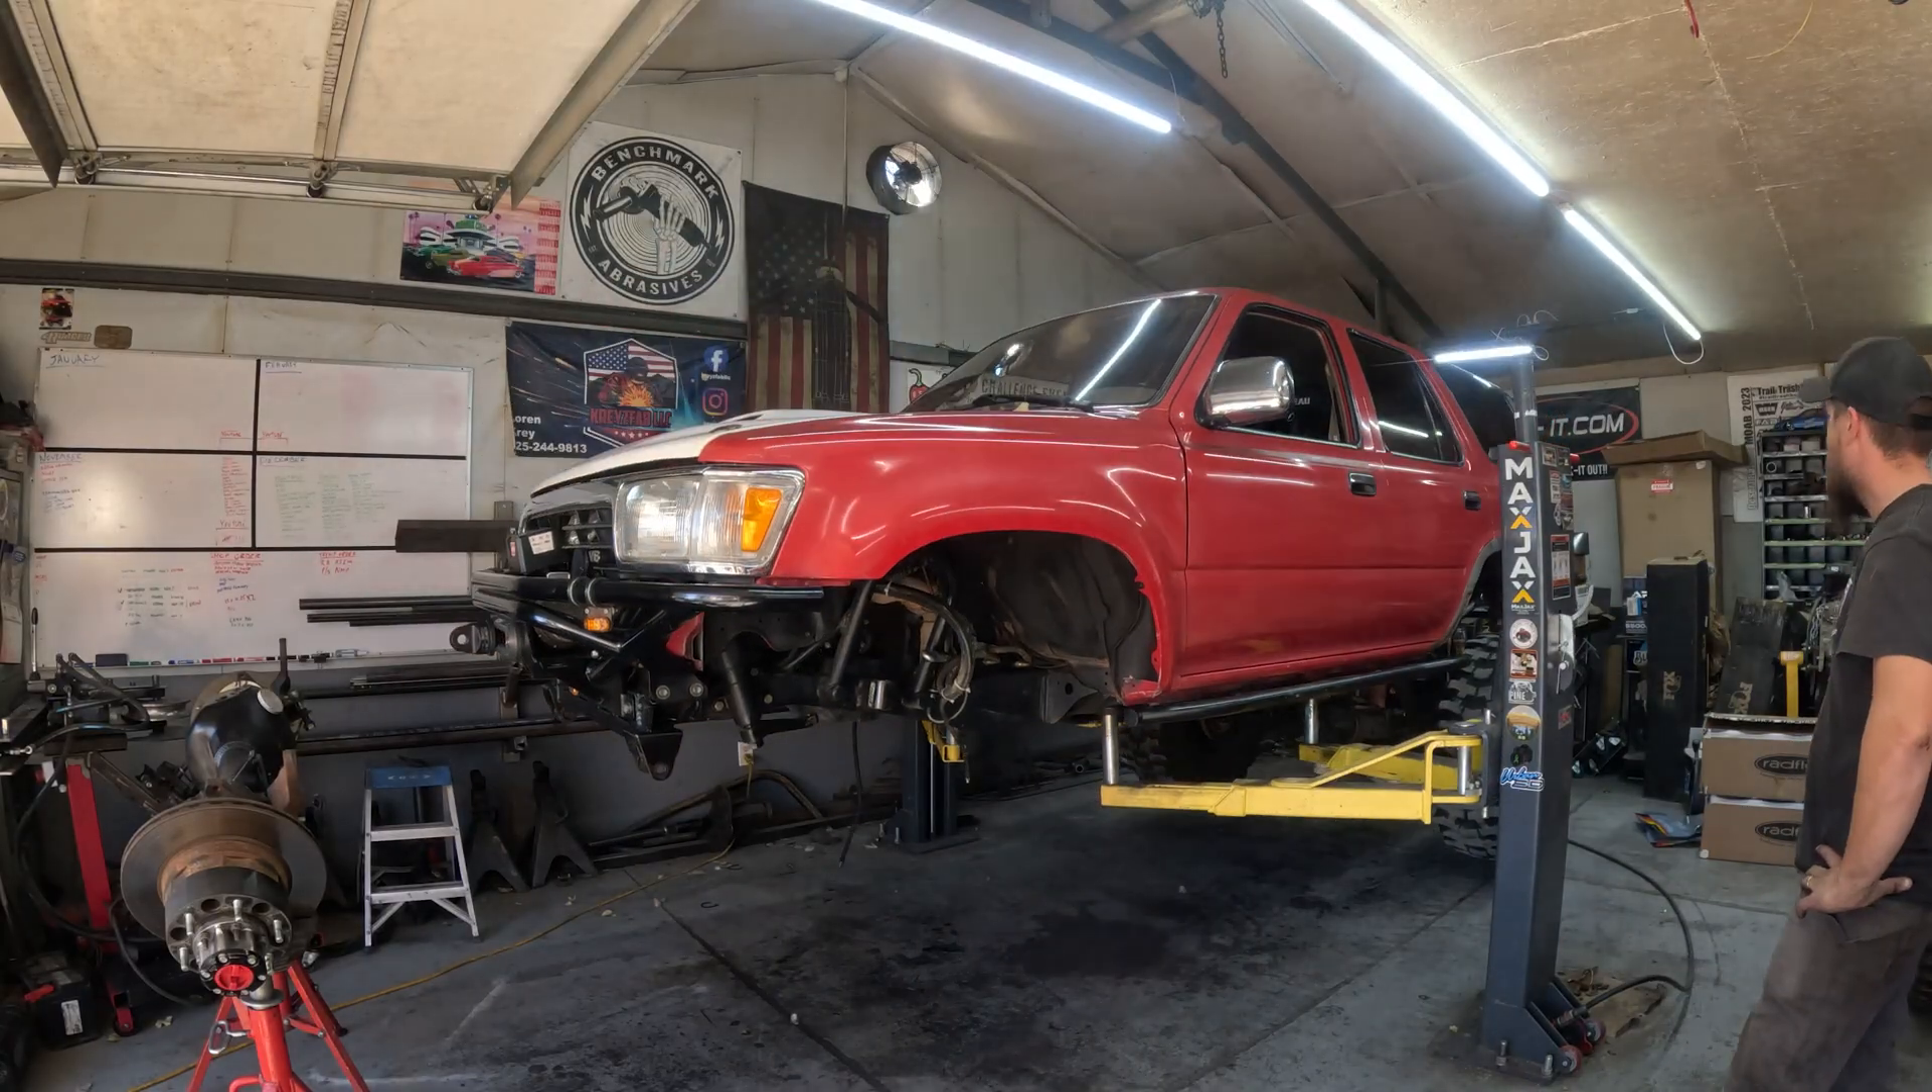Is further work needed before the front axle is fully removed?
No.